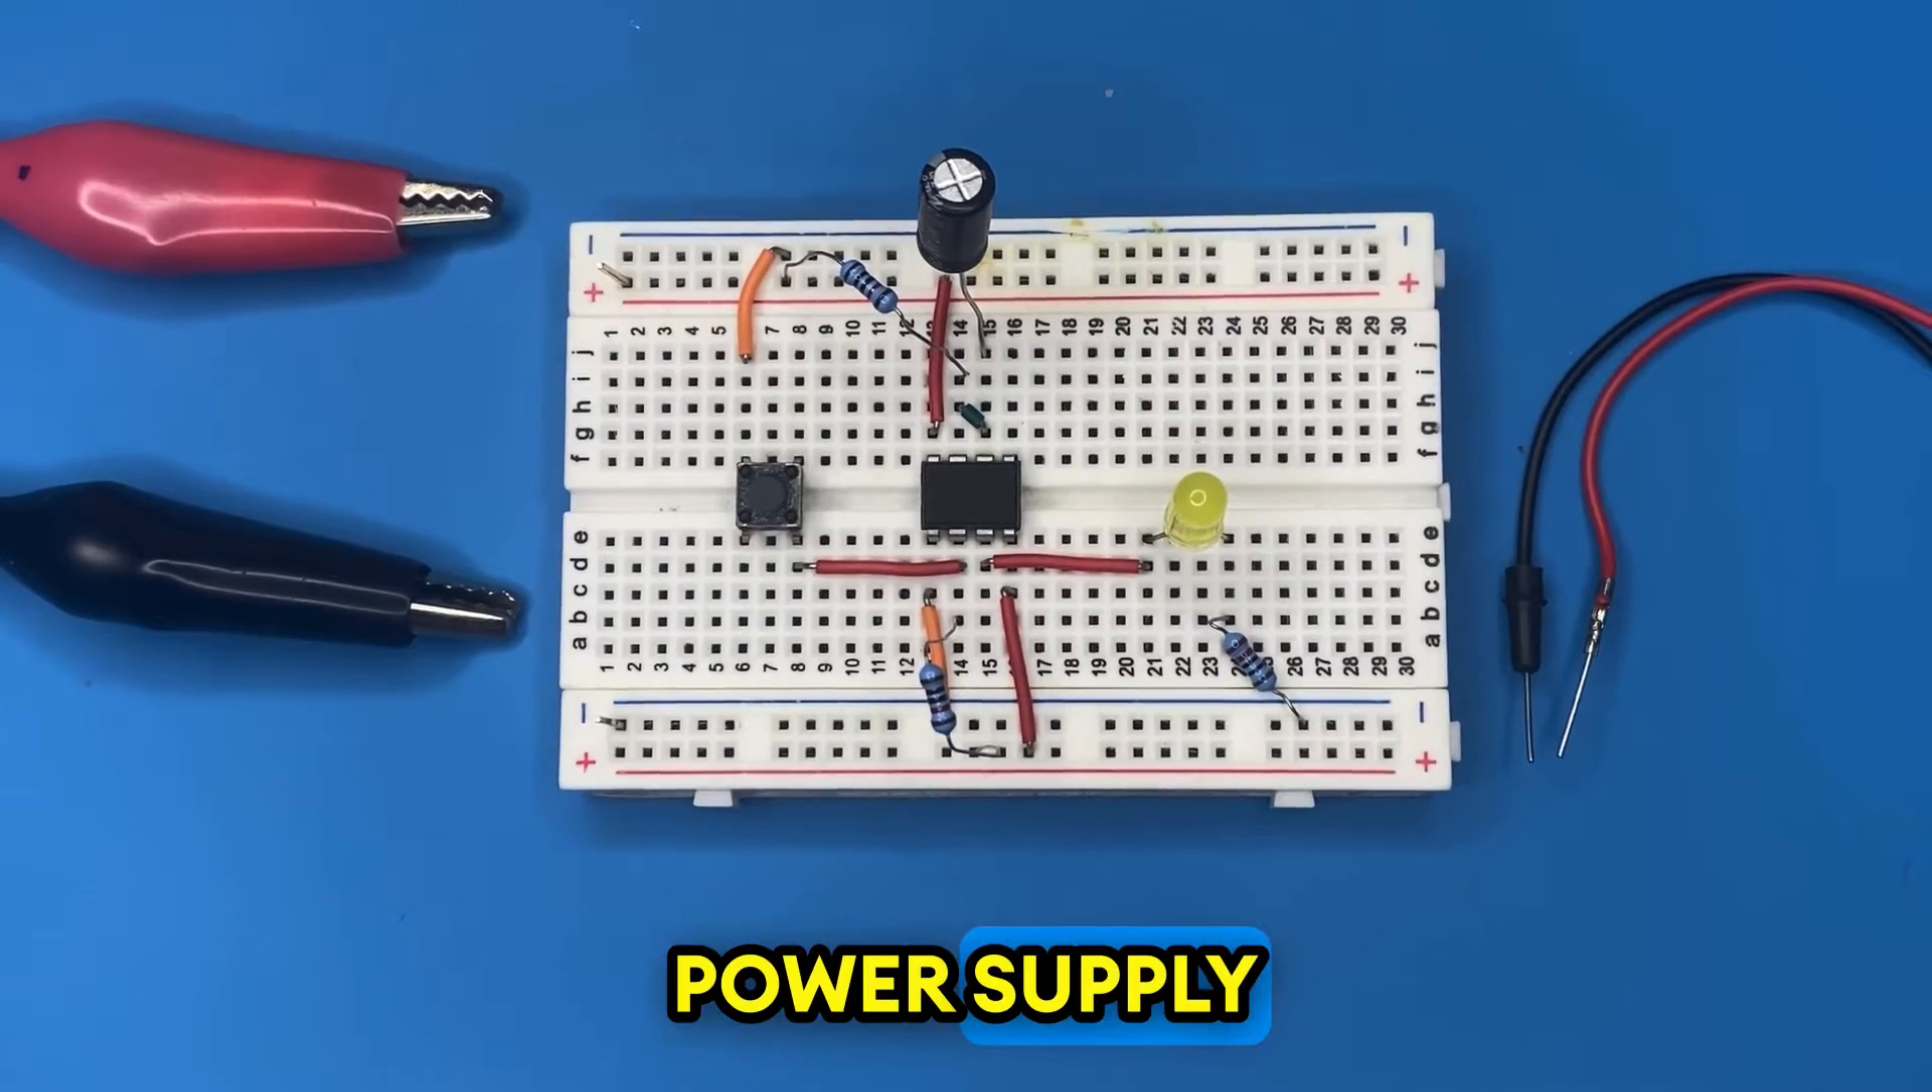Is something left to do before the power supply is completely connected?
Yes.